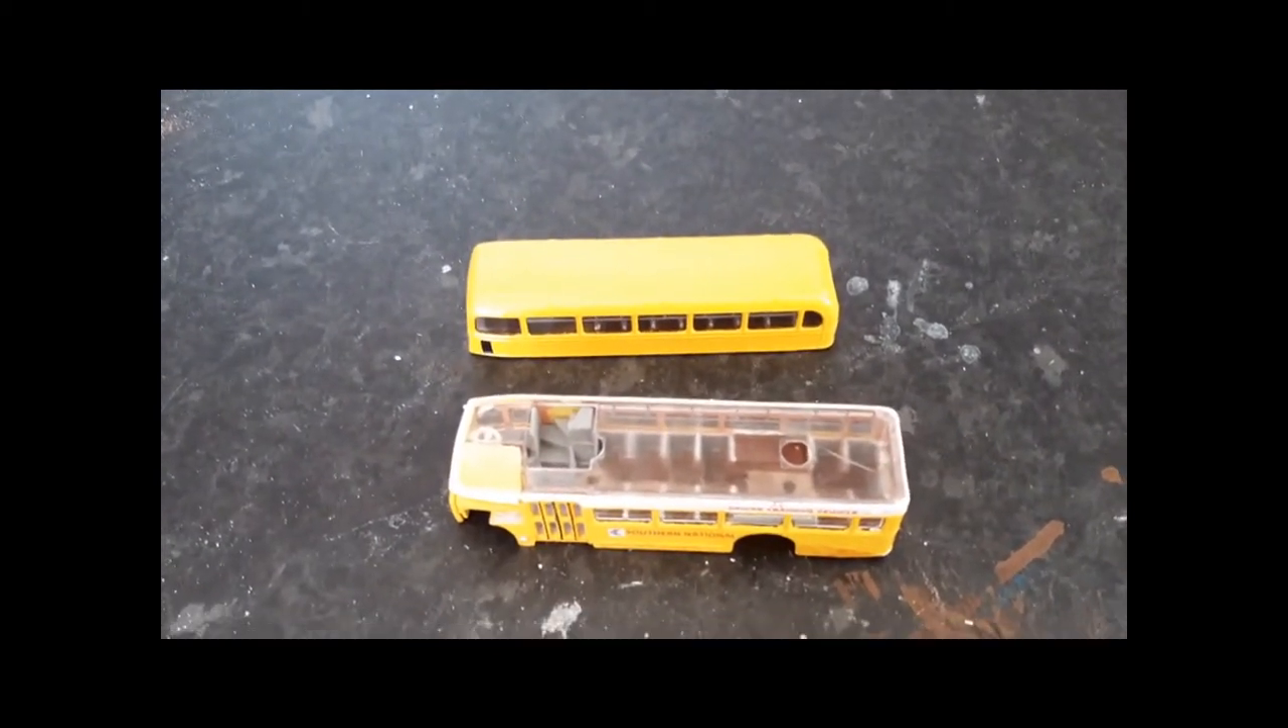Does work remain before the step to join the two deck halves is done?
Yes.